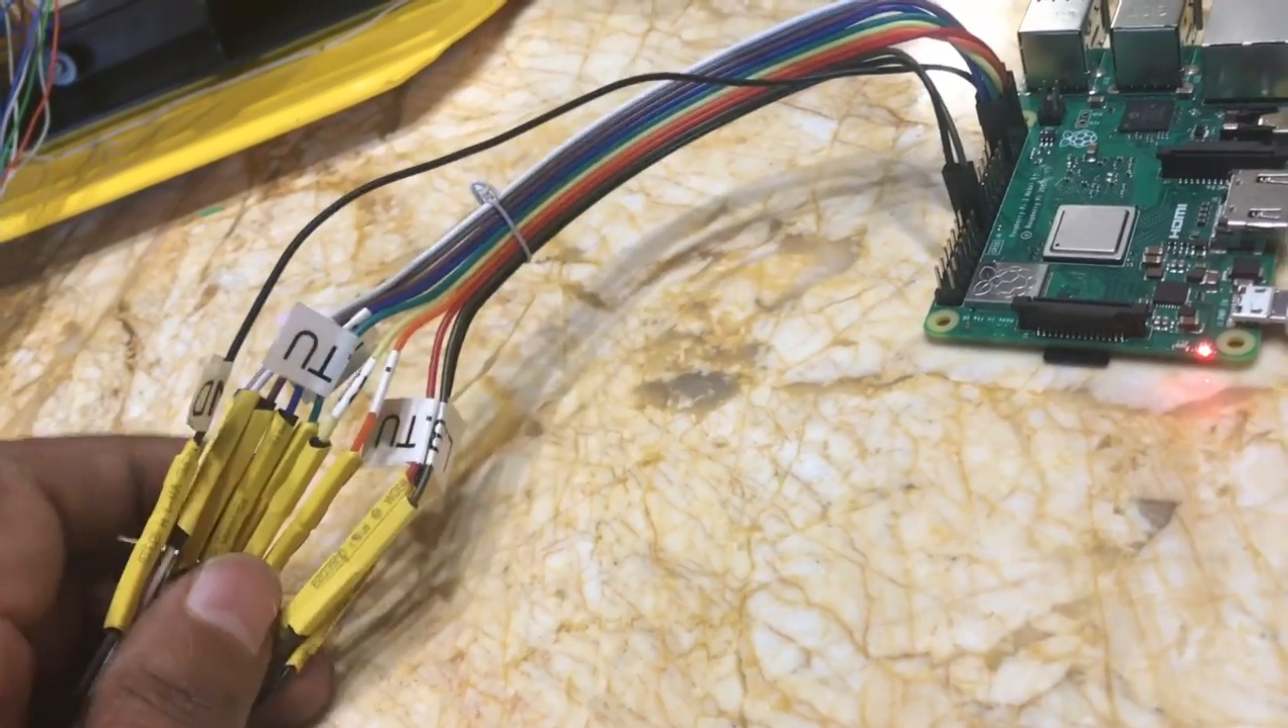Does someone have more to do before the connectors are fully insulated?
No.